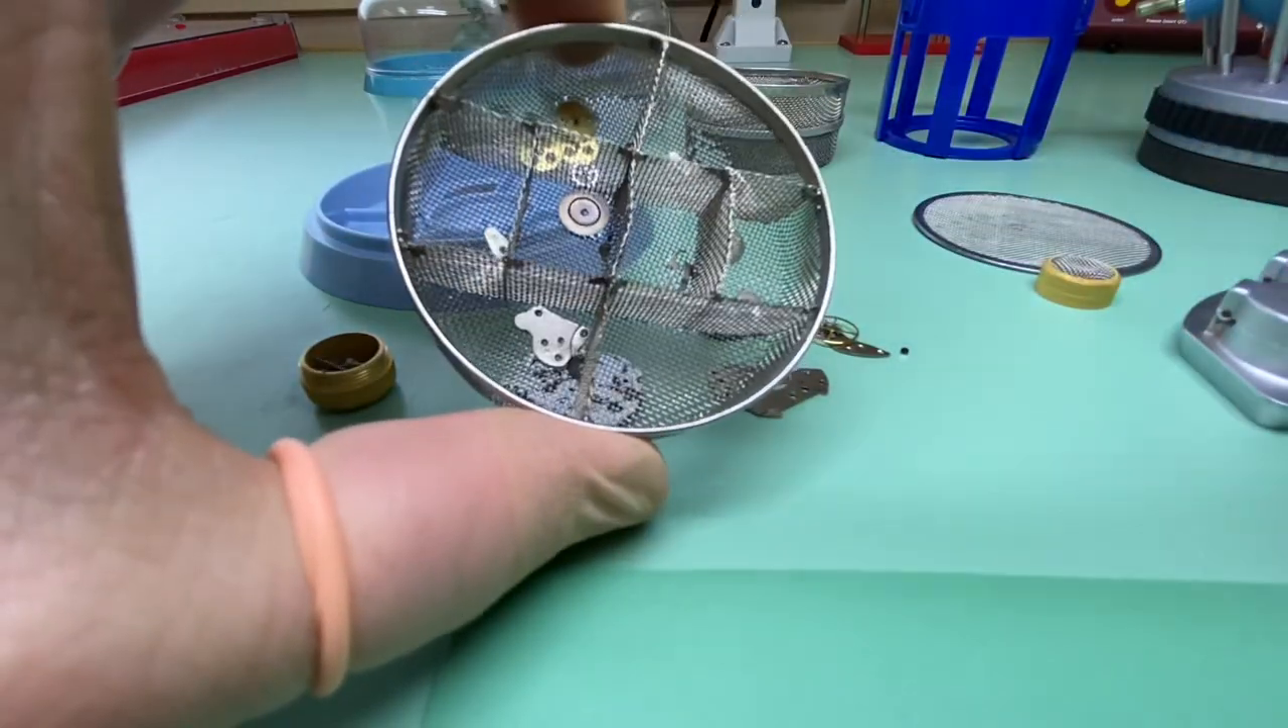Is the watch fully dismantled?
Yes.